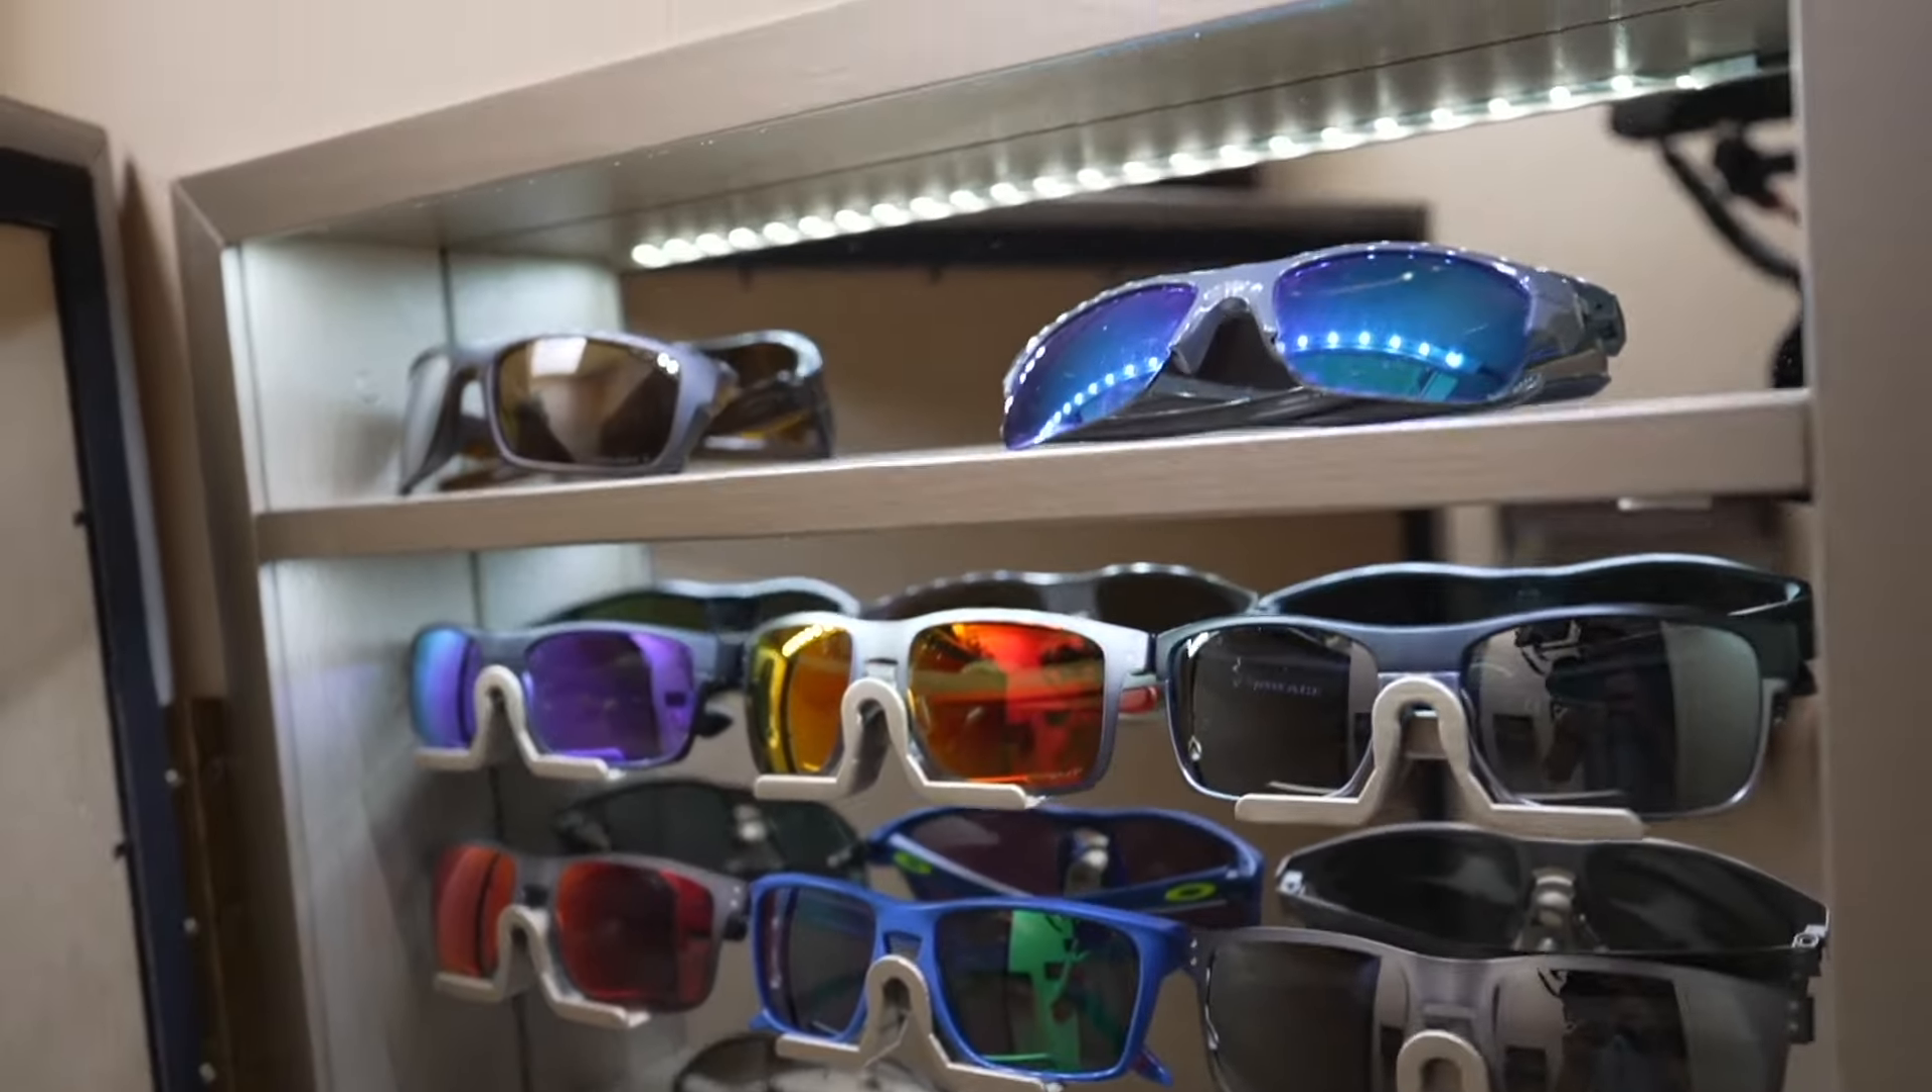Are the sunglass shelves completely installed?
Yes.